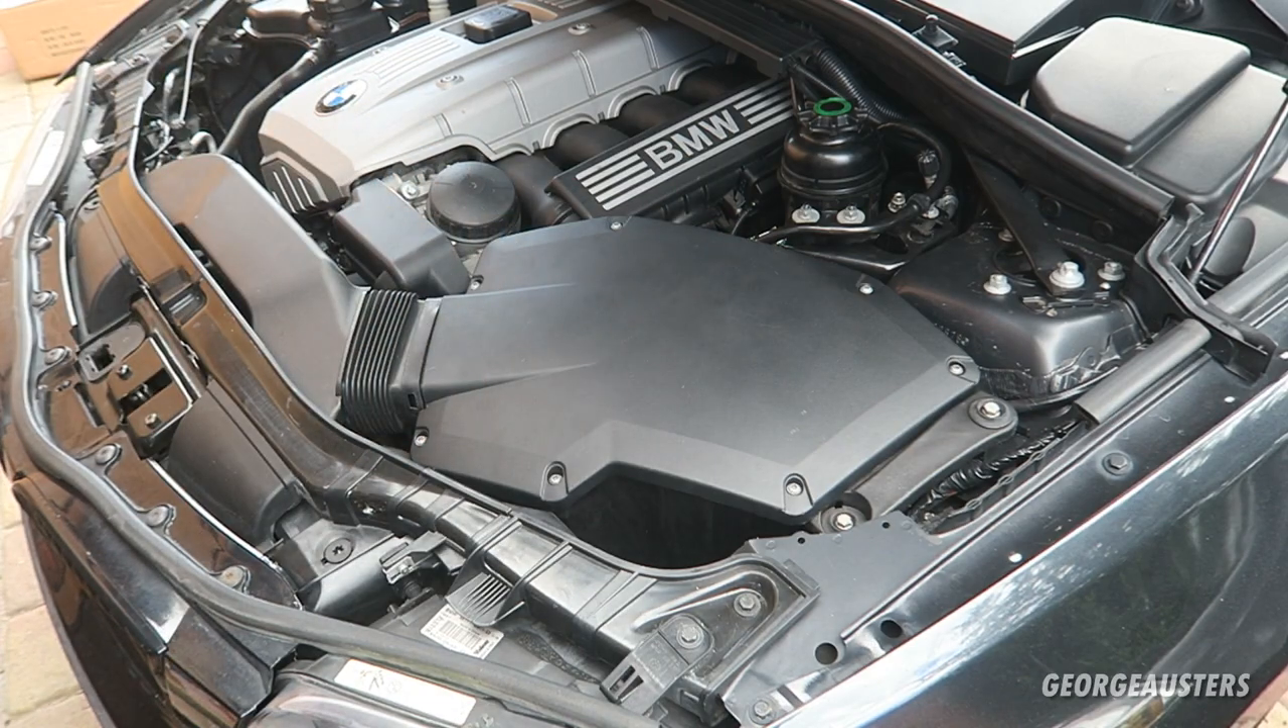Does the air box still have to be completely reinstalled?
No.